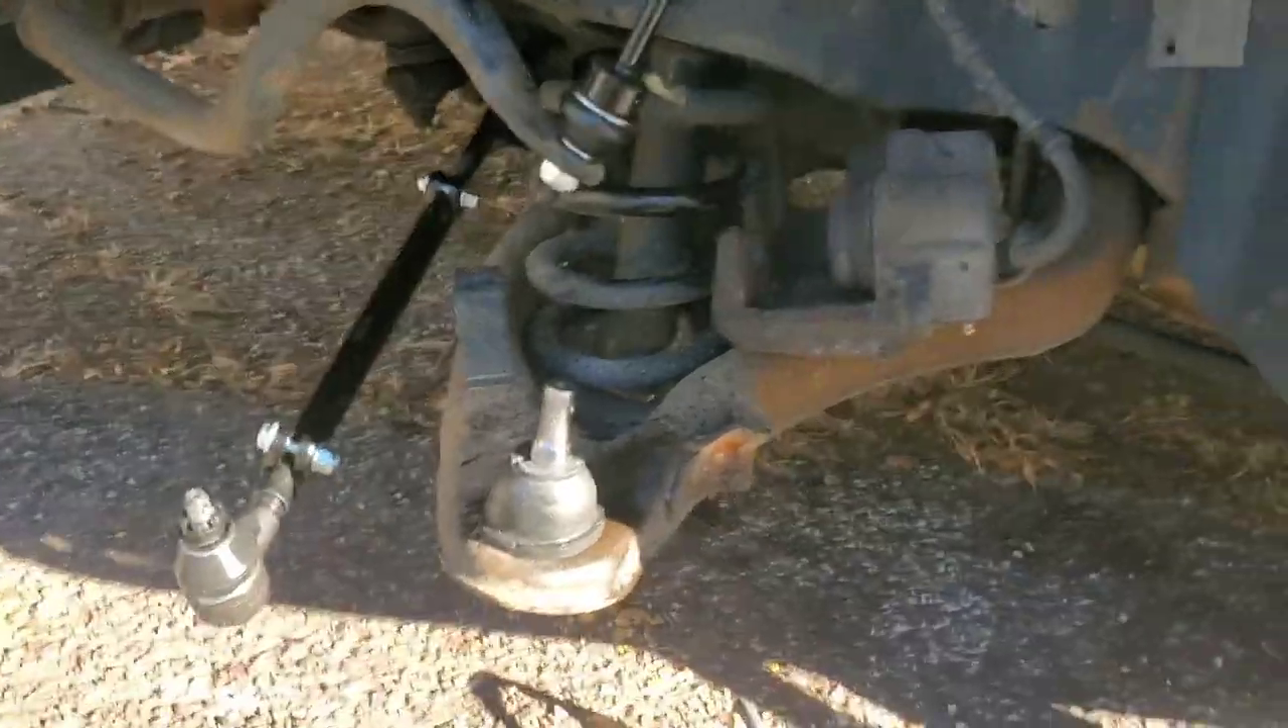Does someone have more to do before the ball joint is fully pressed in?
No.